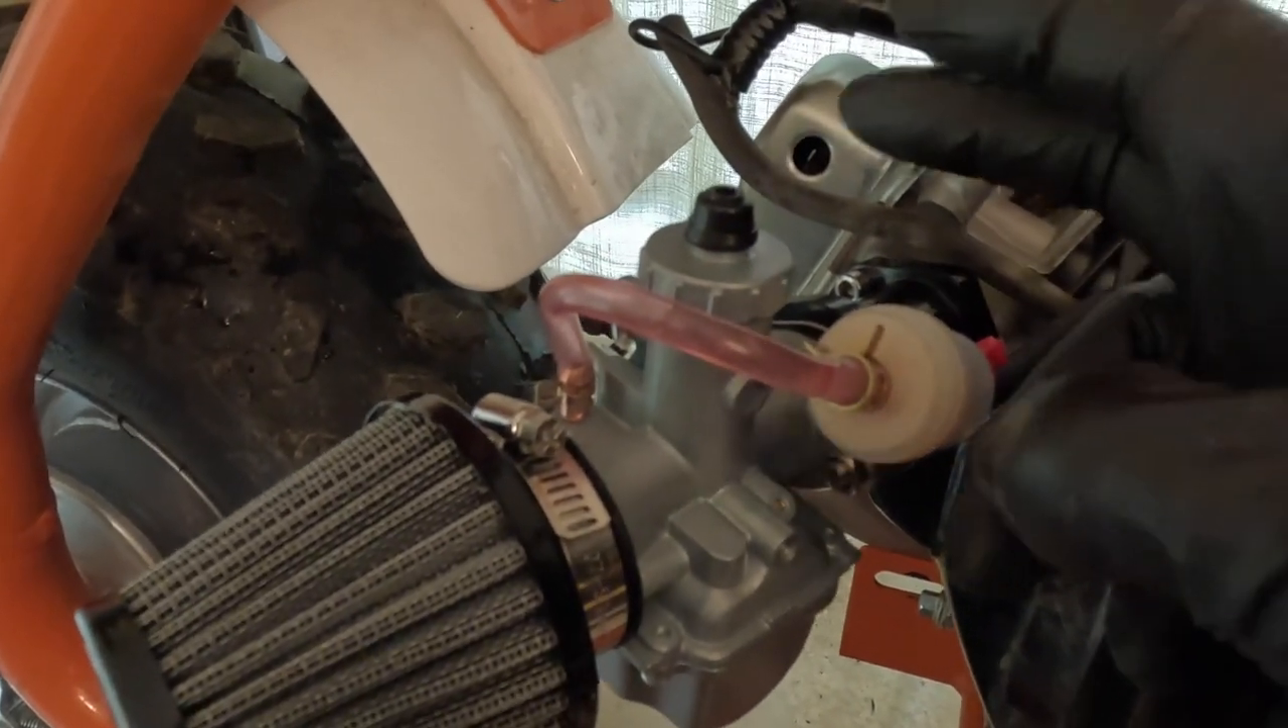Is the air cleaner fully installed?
Yes.